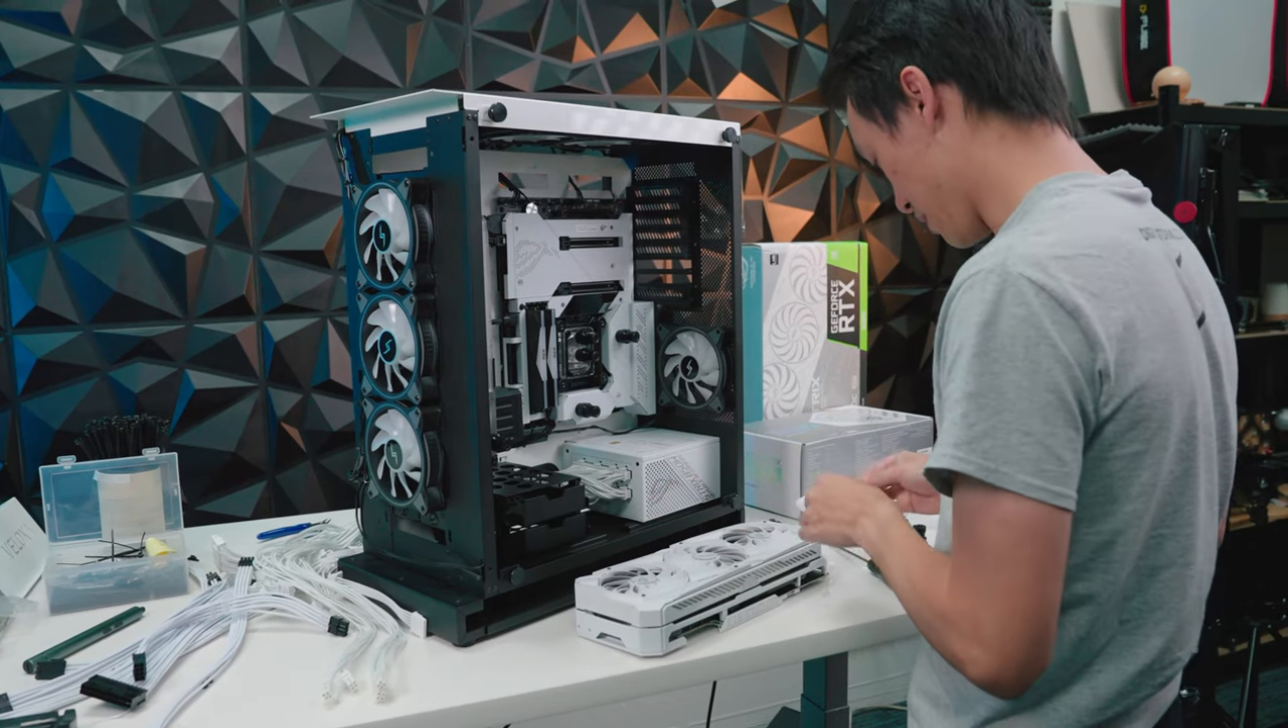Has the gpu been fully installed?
No.